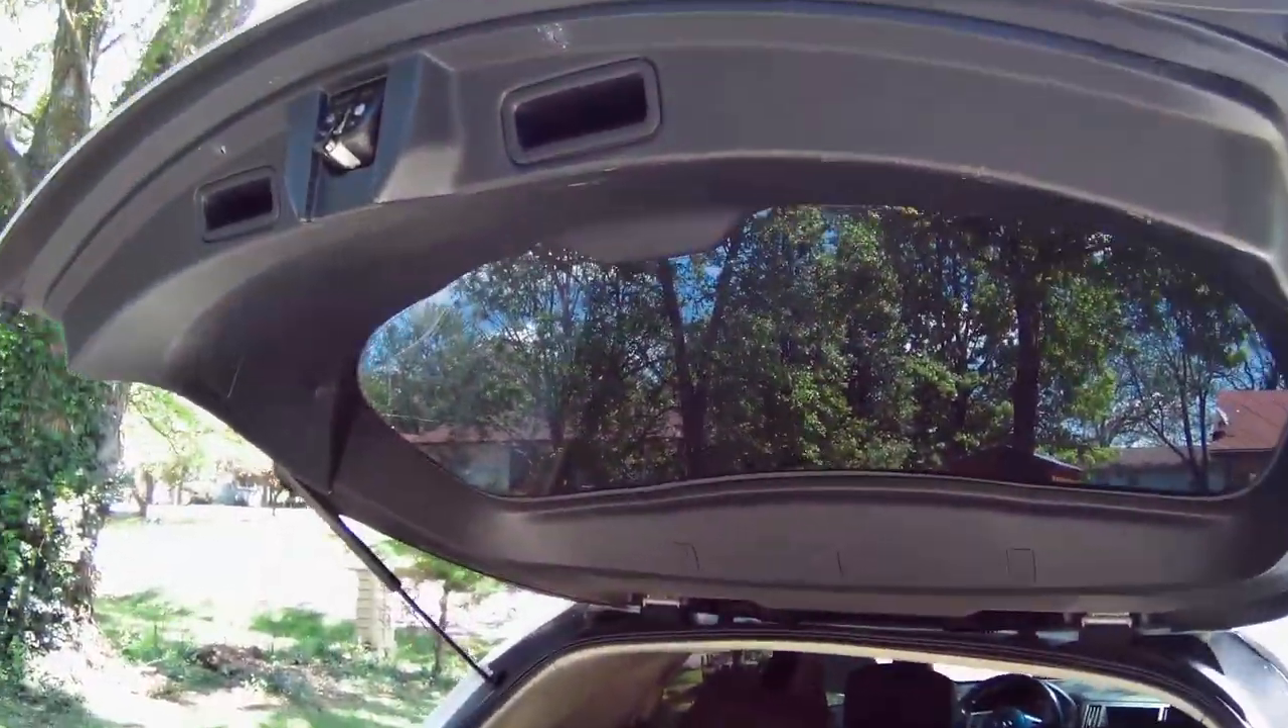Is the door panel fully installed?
Yes.